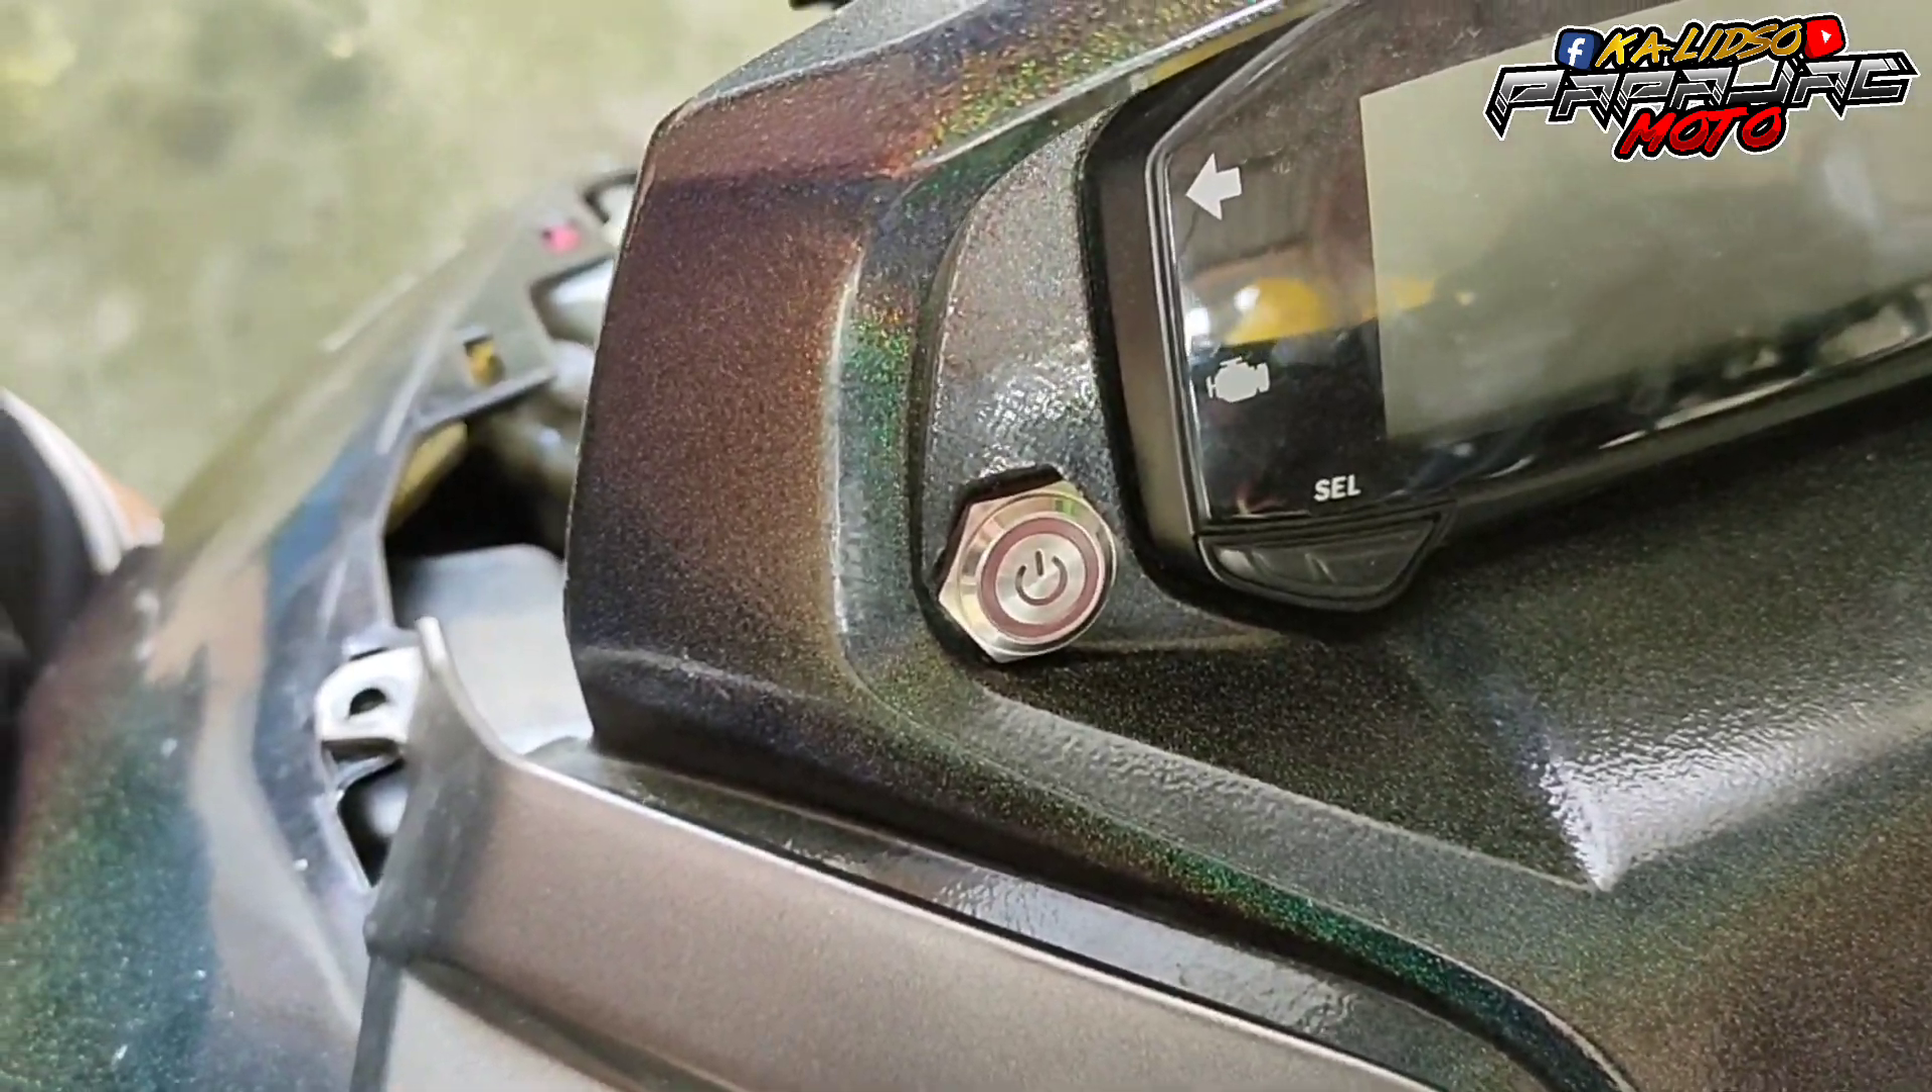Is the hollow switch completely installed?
Yes.